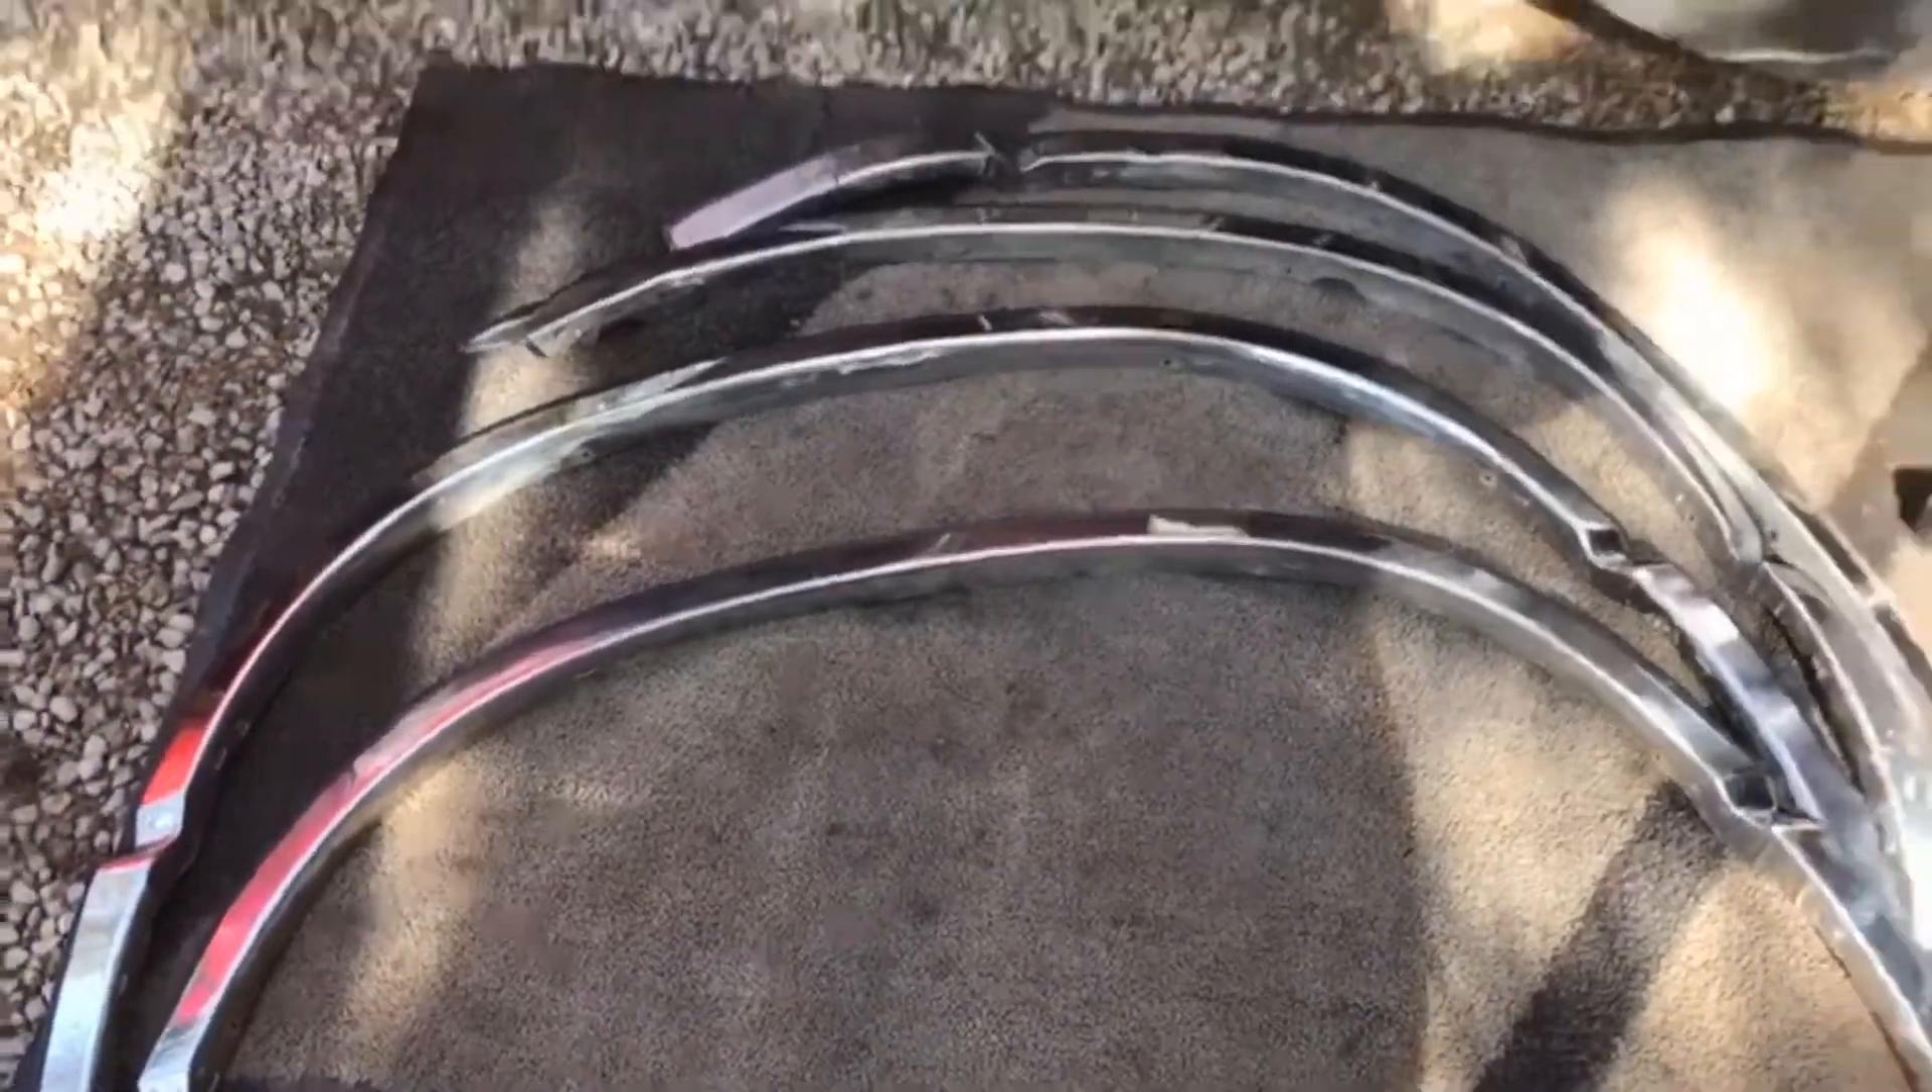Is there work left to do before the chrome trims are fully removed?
No.